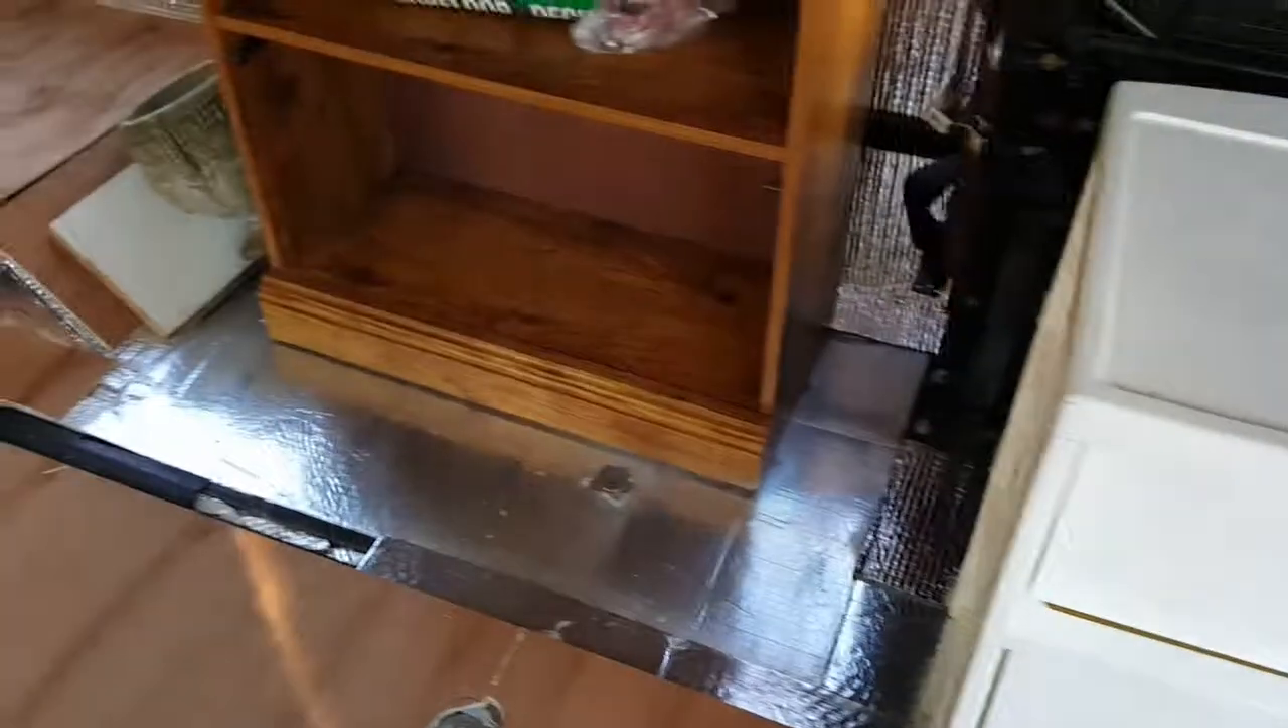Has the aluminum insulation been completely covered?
No.